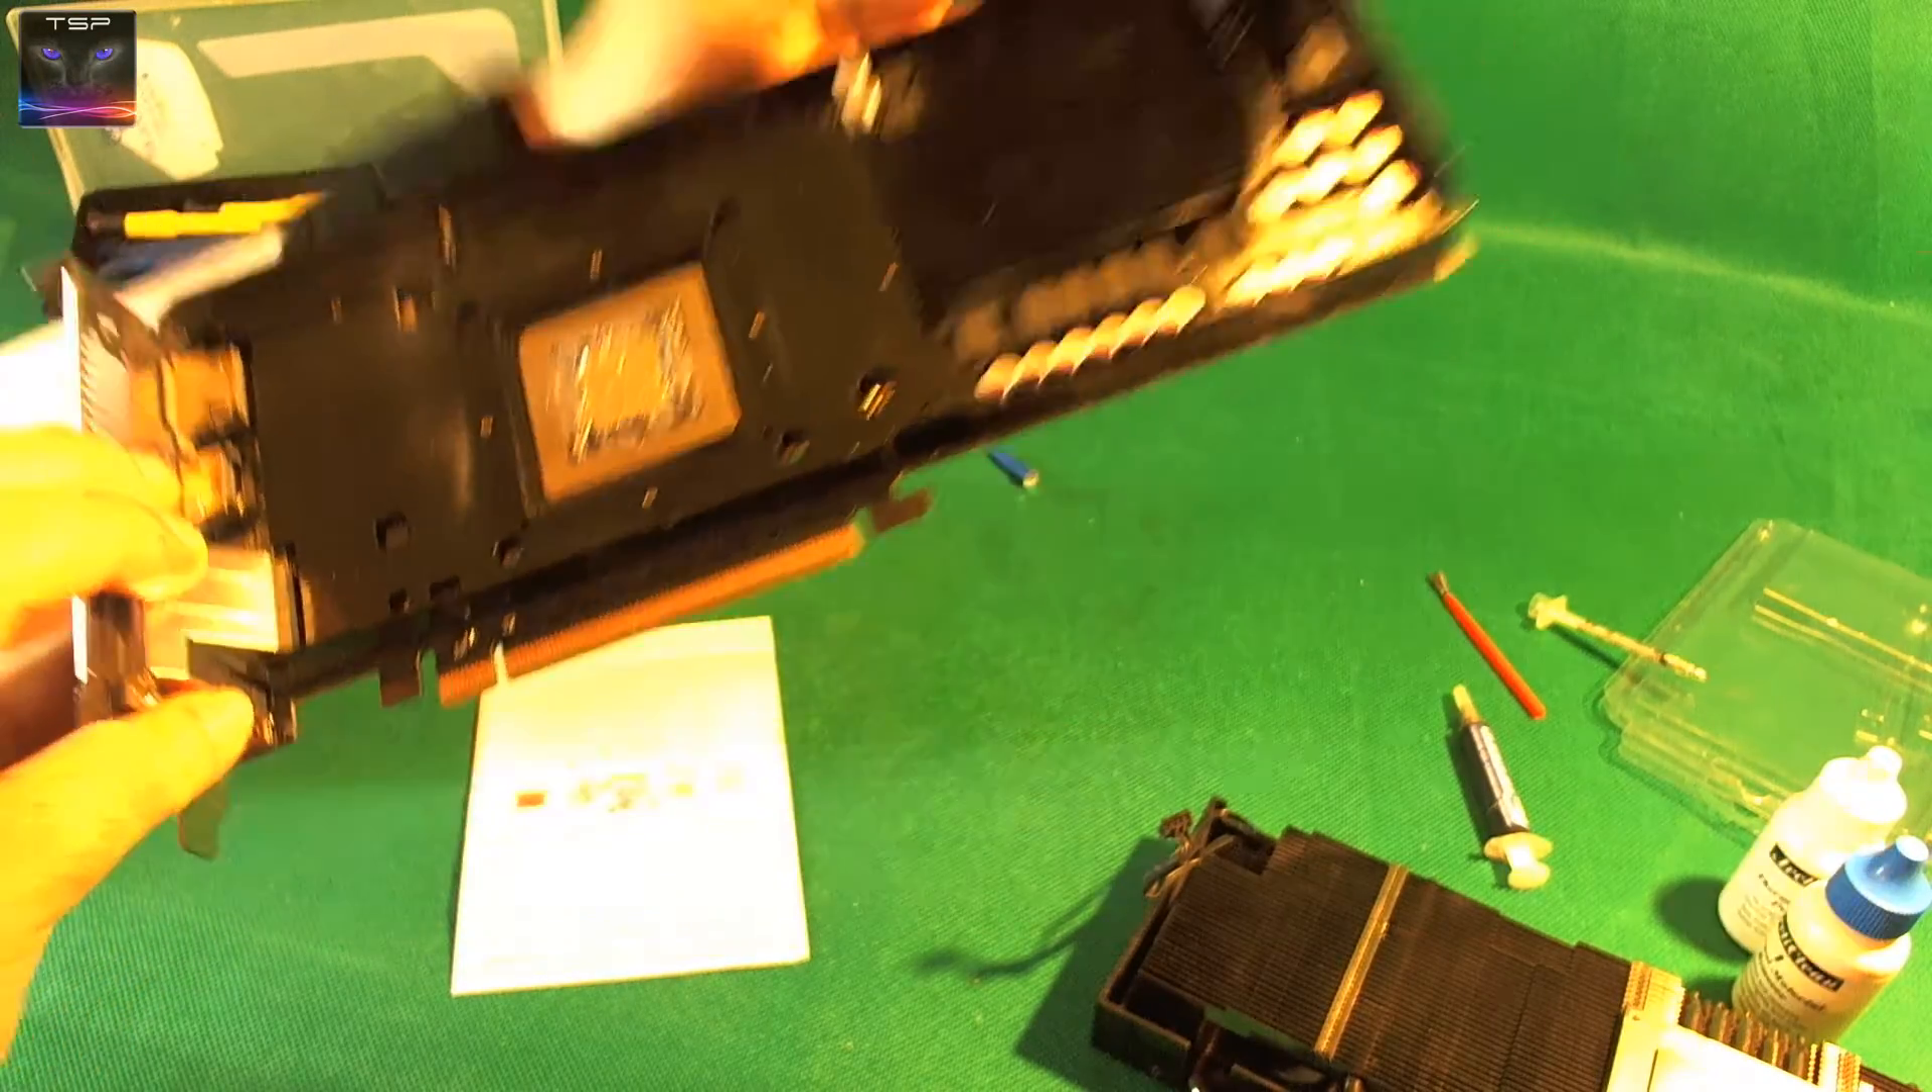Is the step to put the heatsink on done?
No.